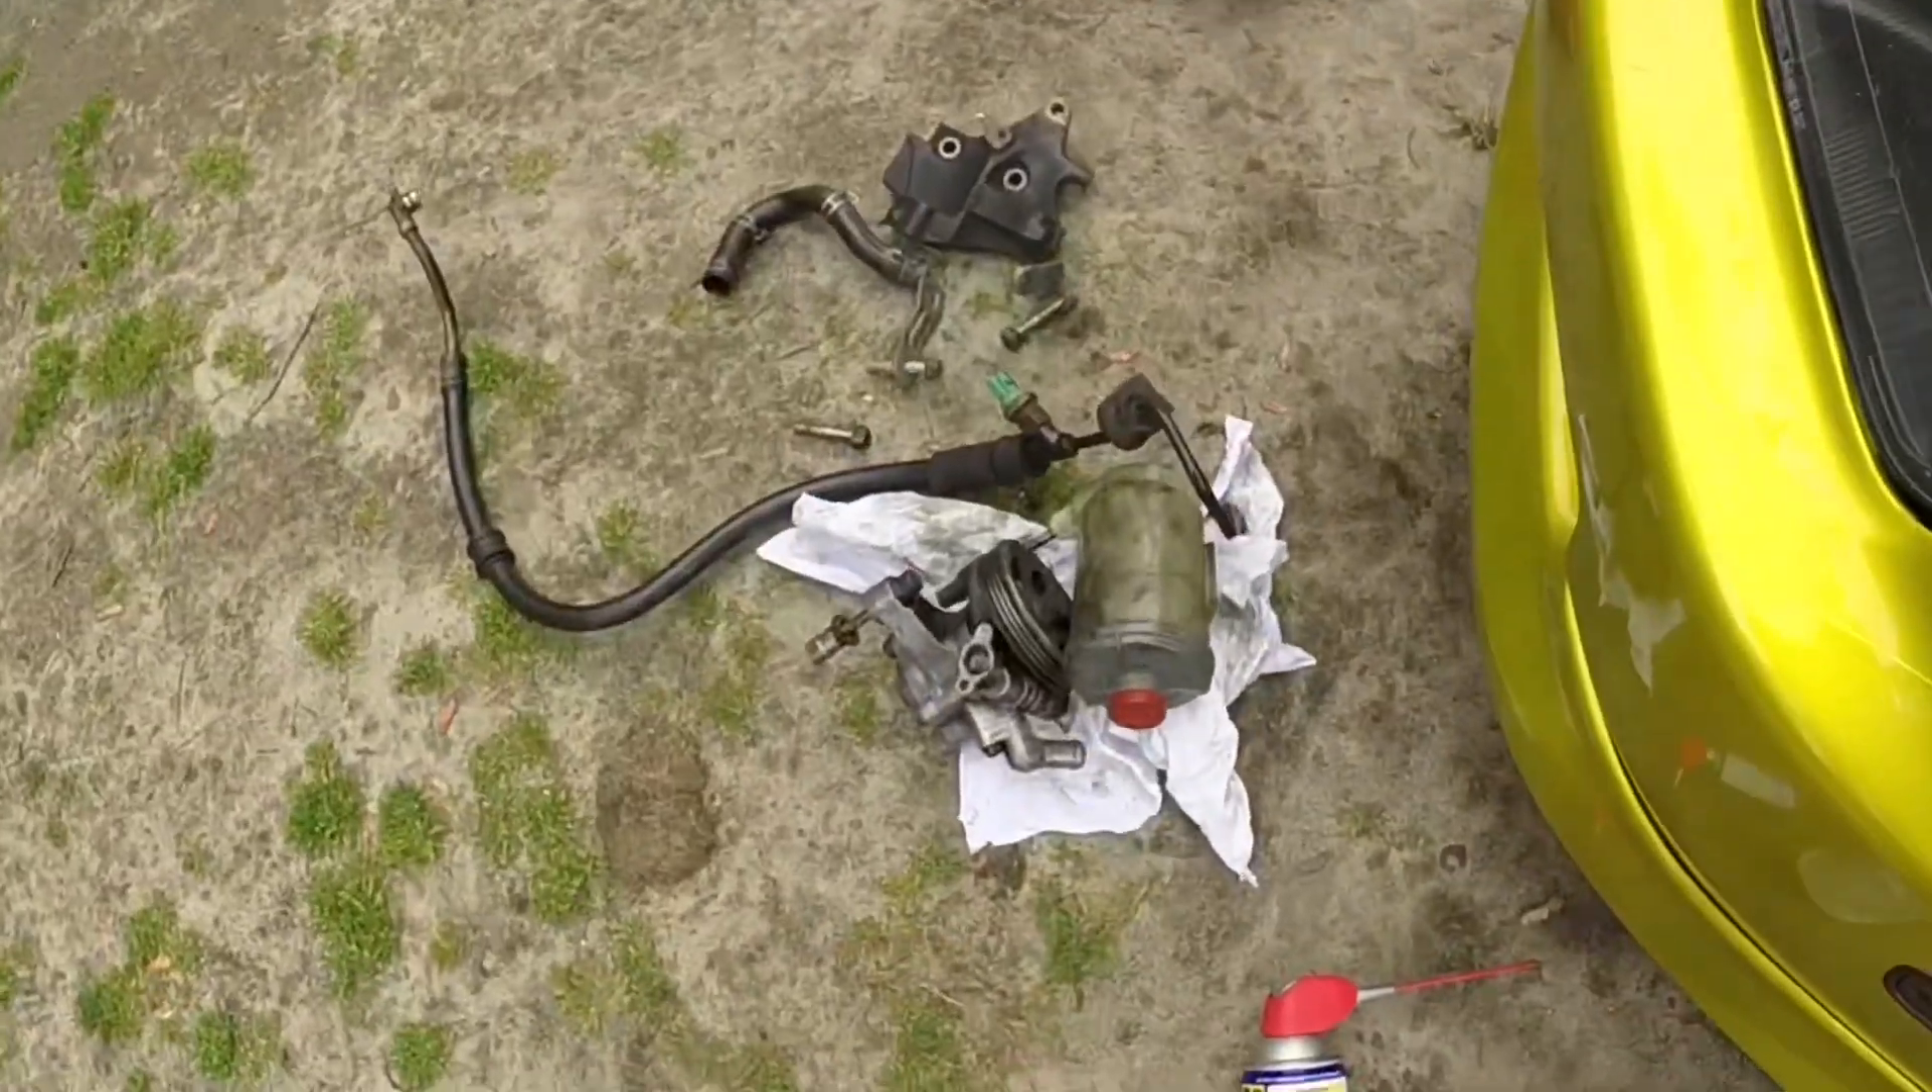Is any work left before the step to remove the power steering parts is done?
No.